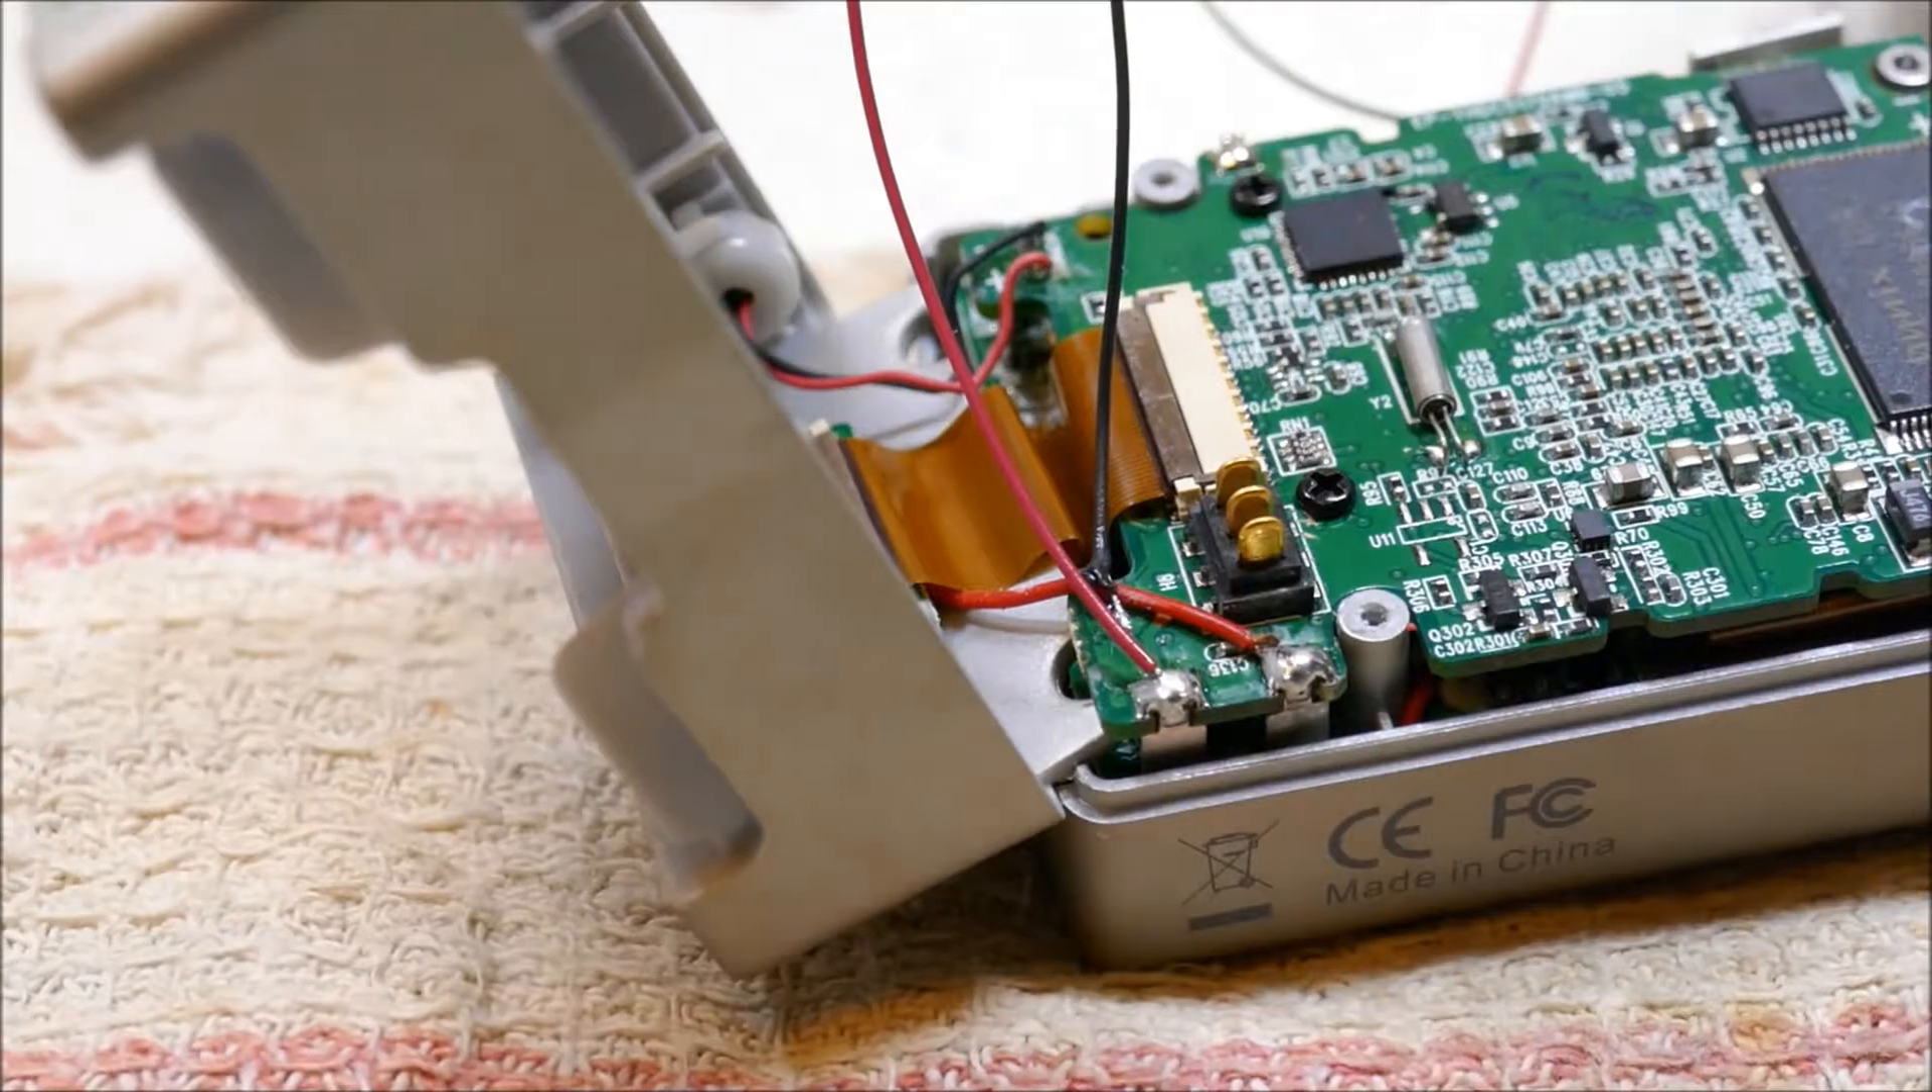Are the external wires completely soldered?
Yes.